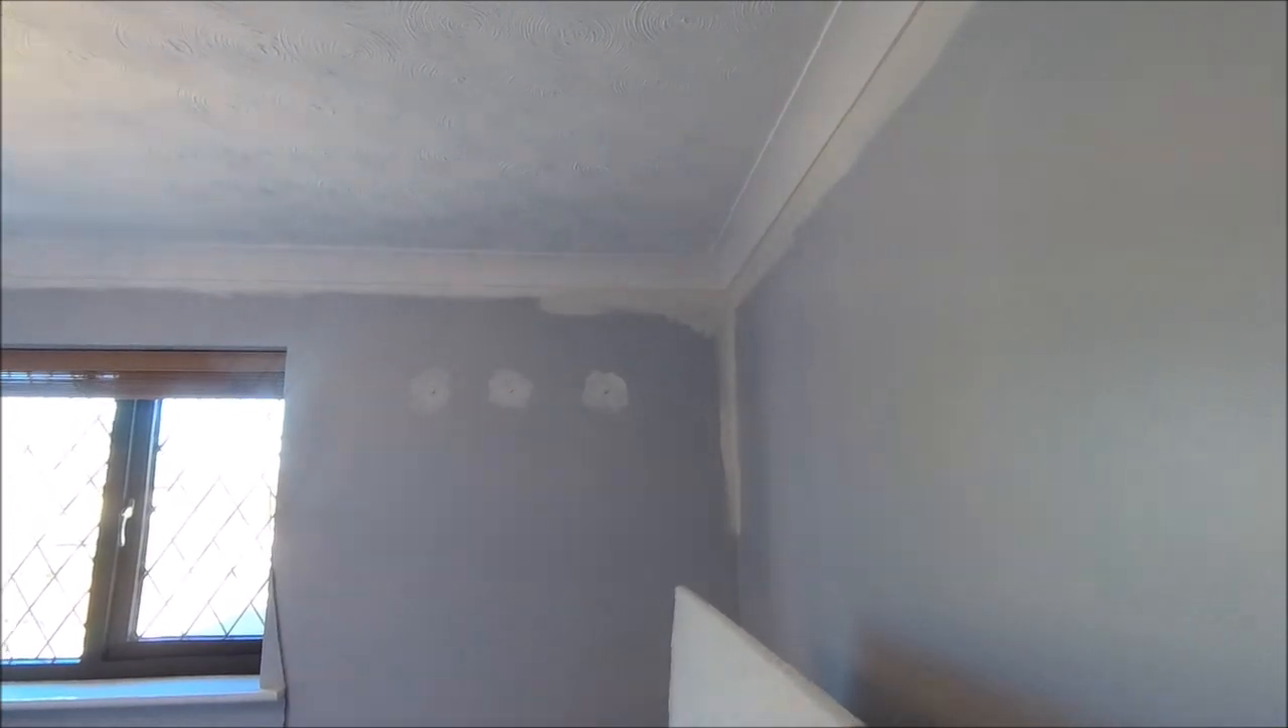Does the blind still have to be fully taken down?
Yes.